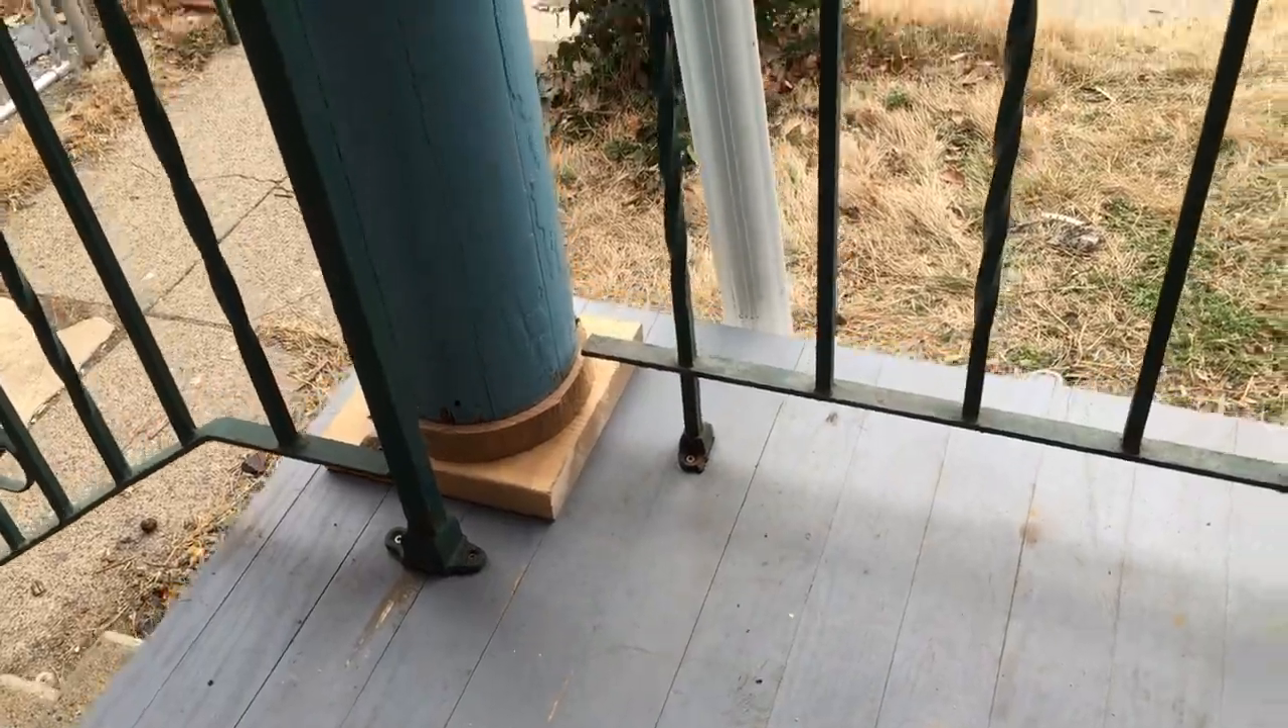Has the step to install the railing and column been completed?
Yes.